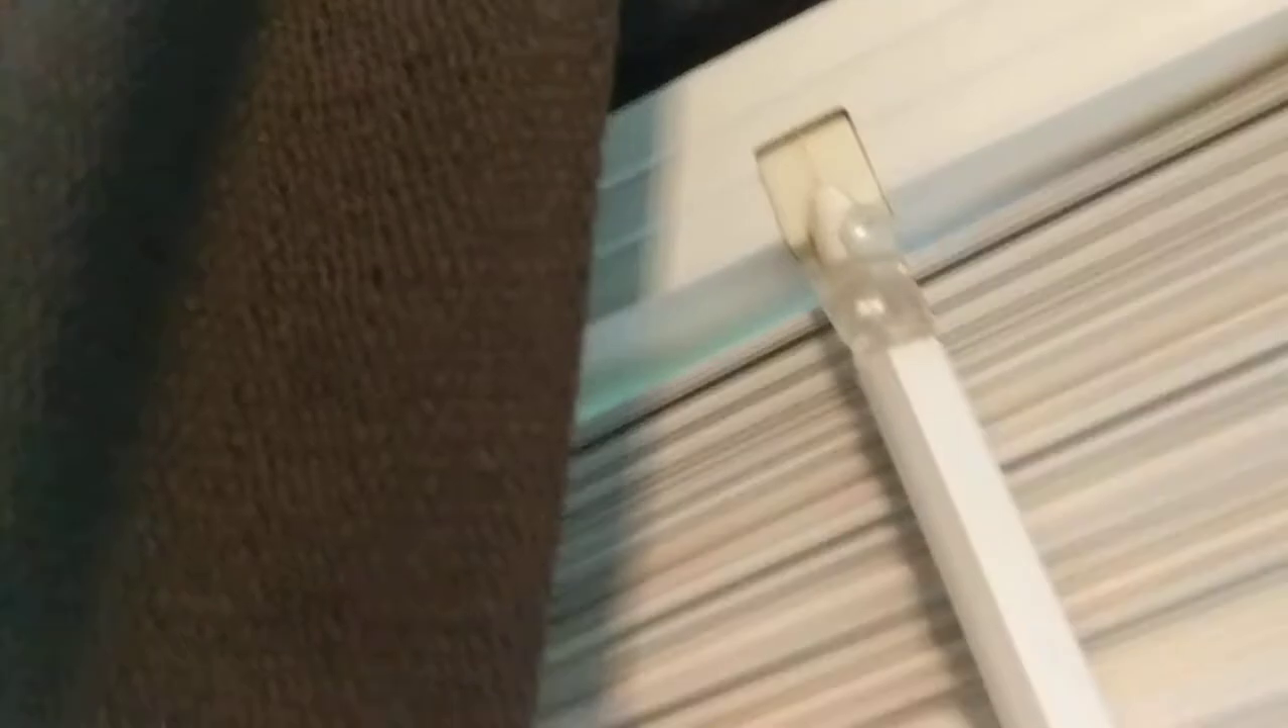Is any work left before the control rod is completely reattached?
No.